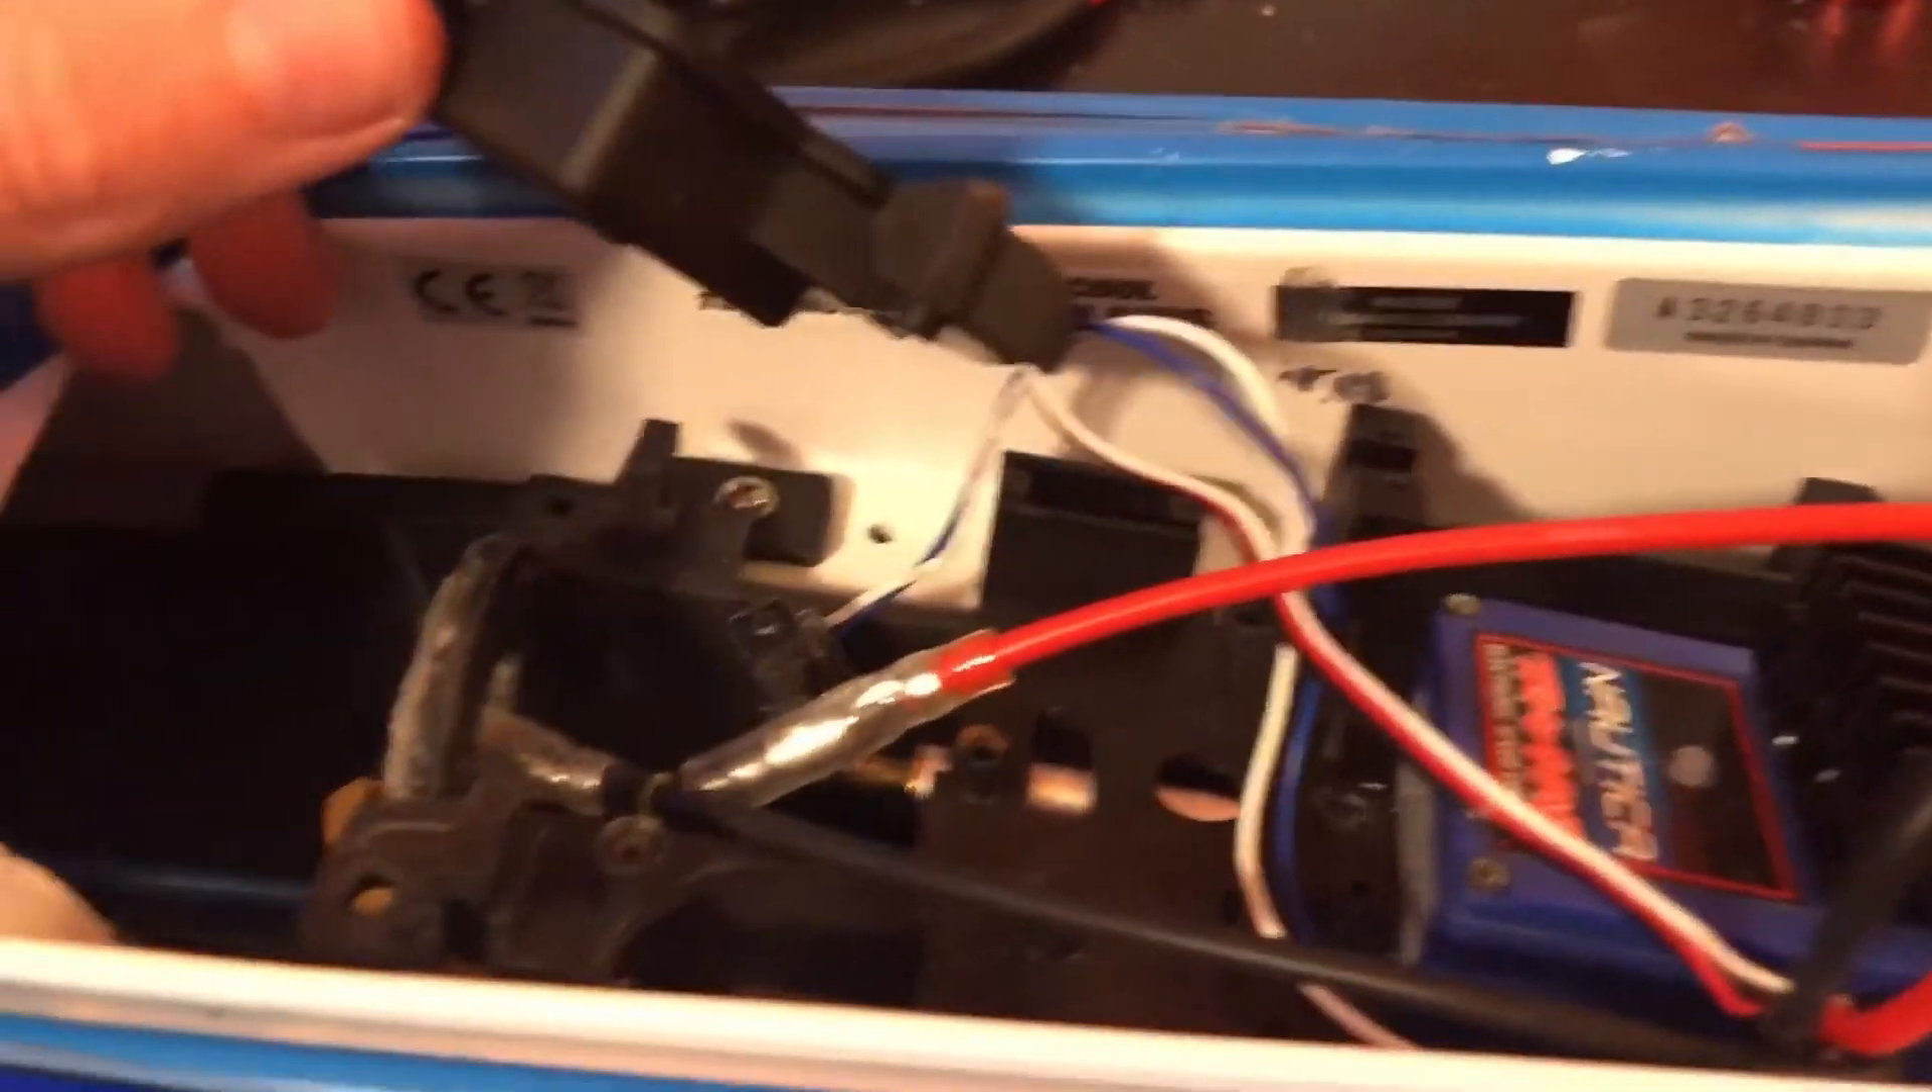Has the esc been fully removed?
No.